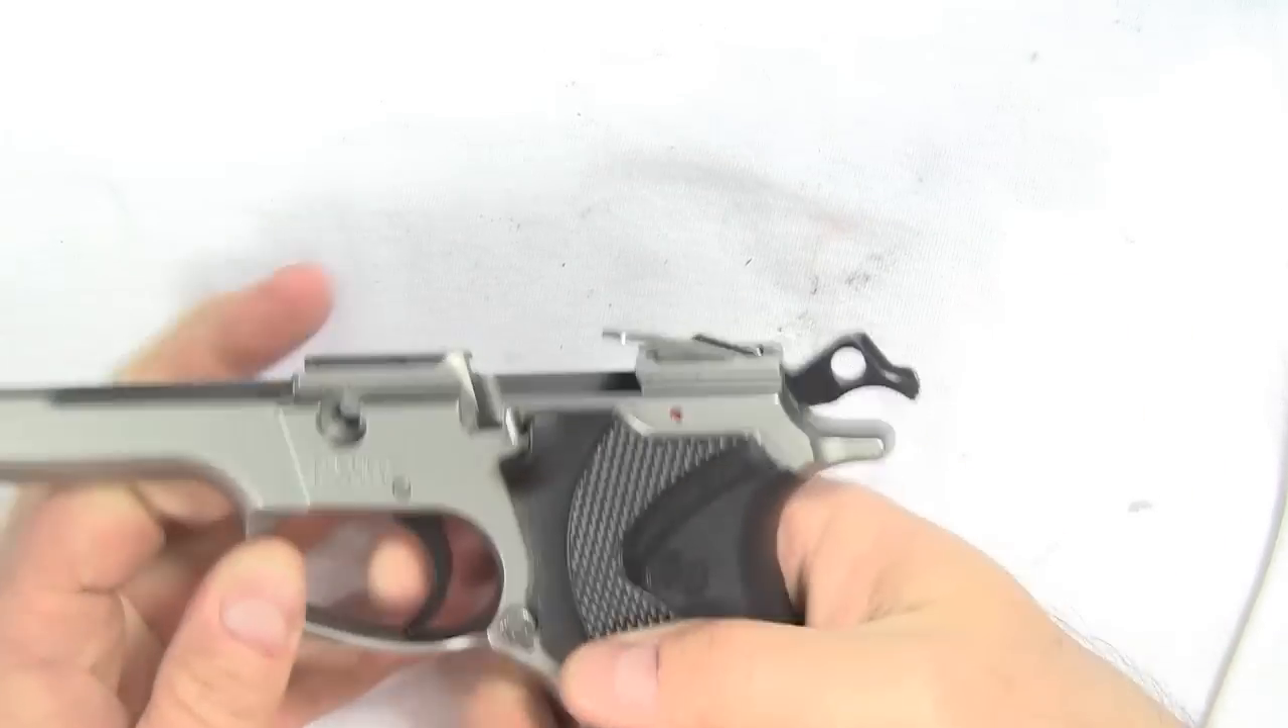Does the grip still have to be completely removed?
Yes.